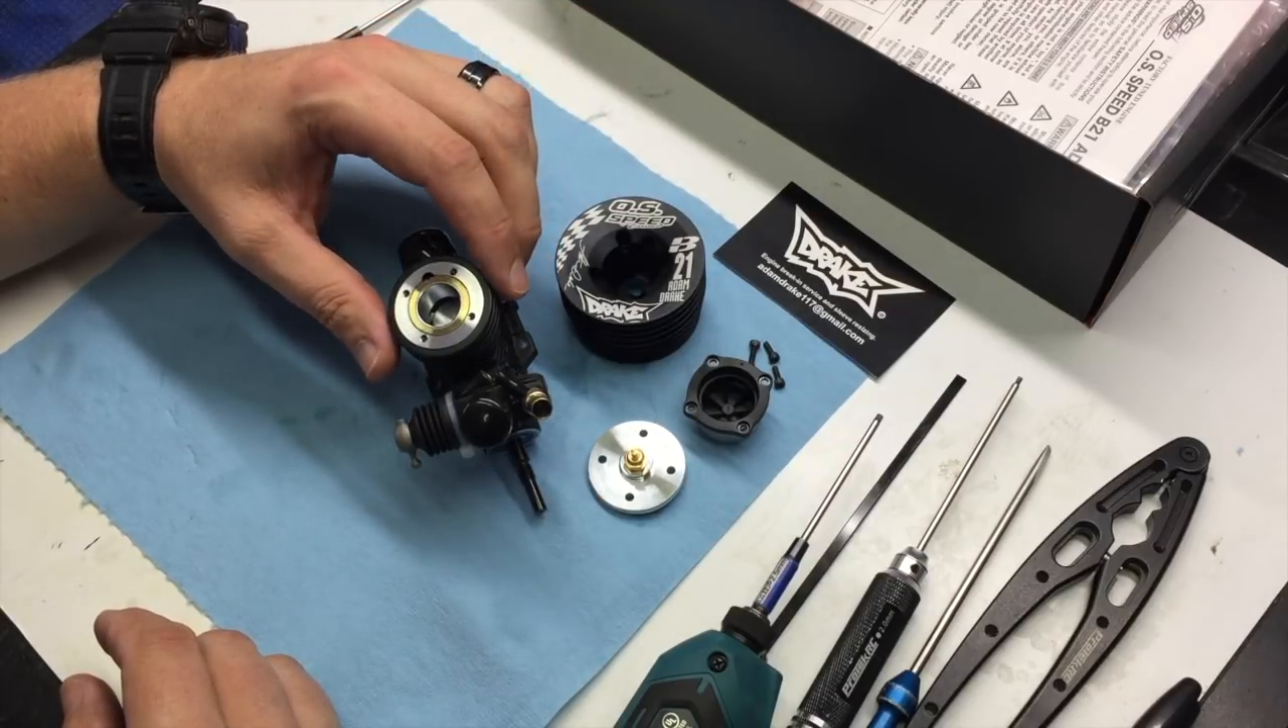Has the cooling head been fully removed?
Yes.